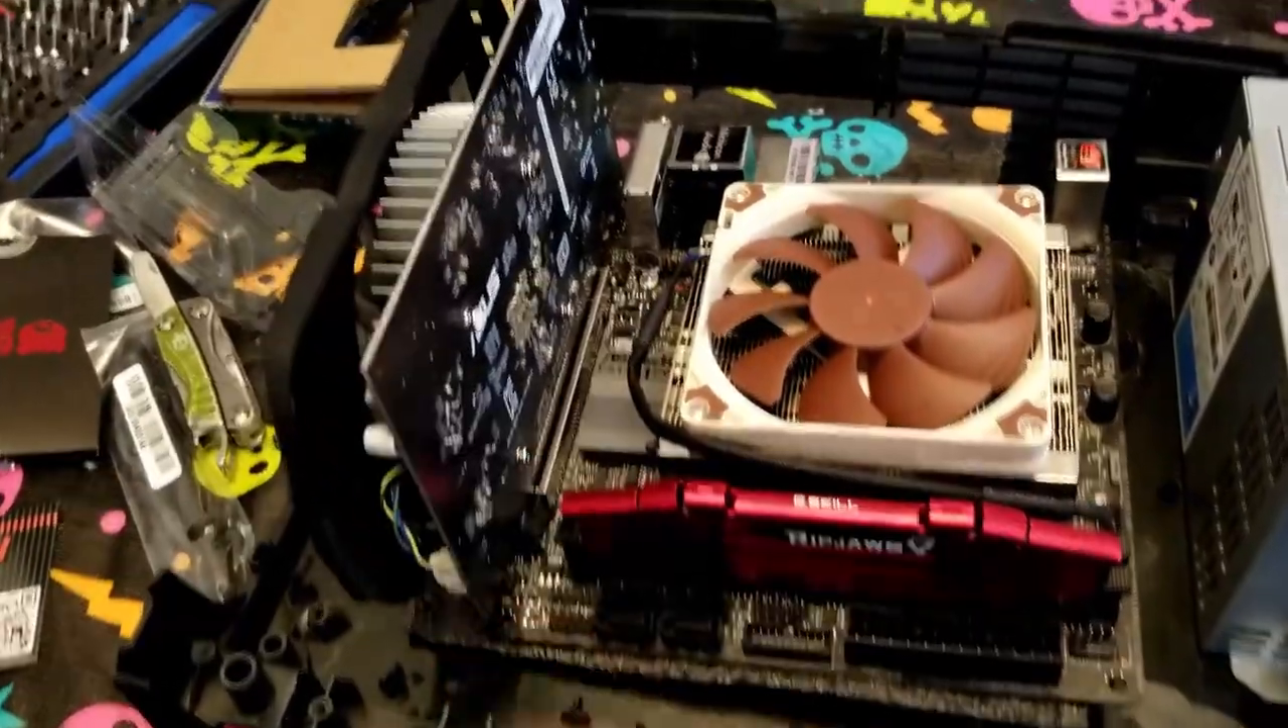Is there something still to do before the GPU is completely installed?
No.